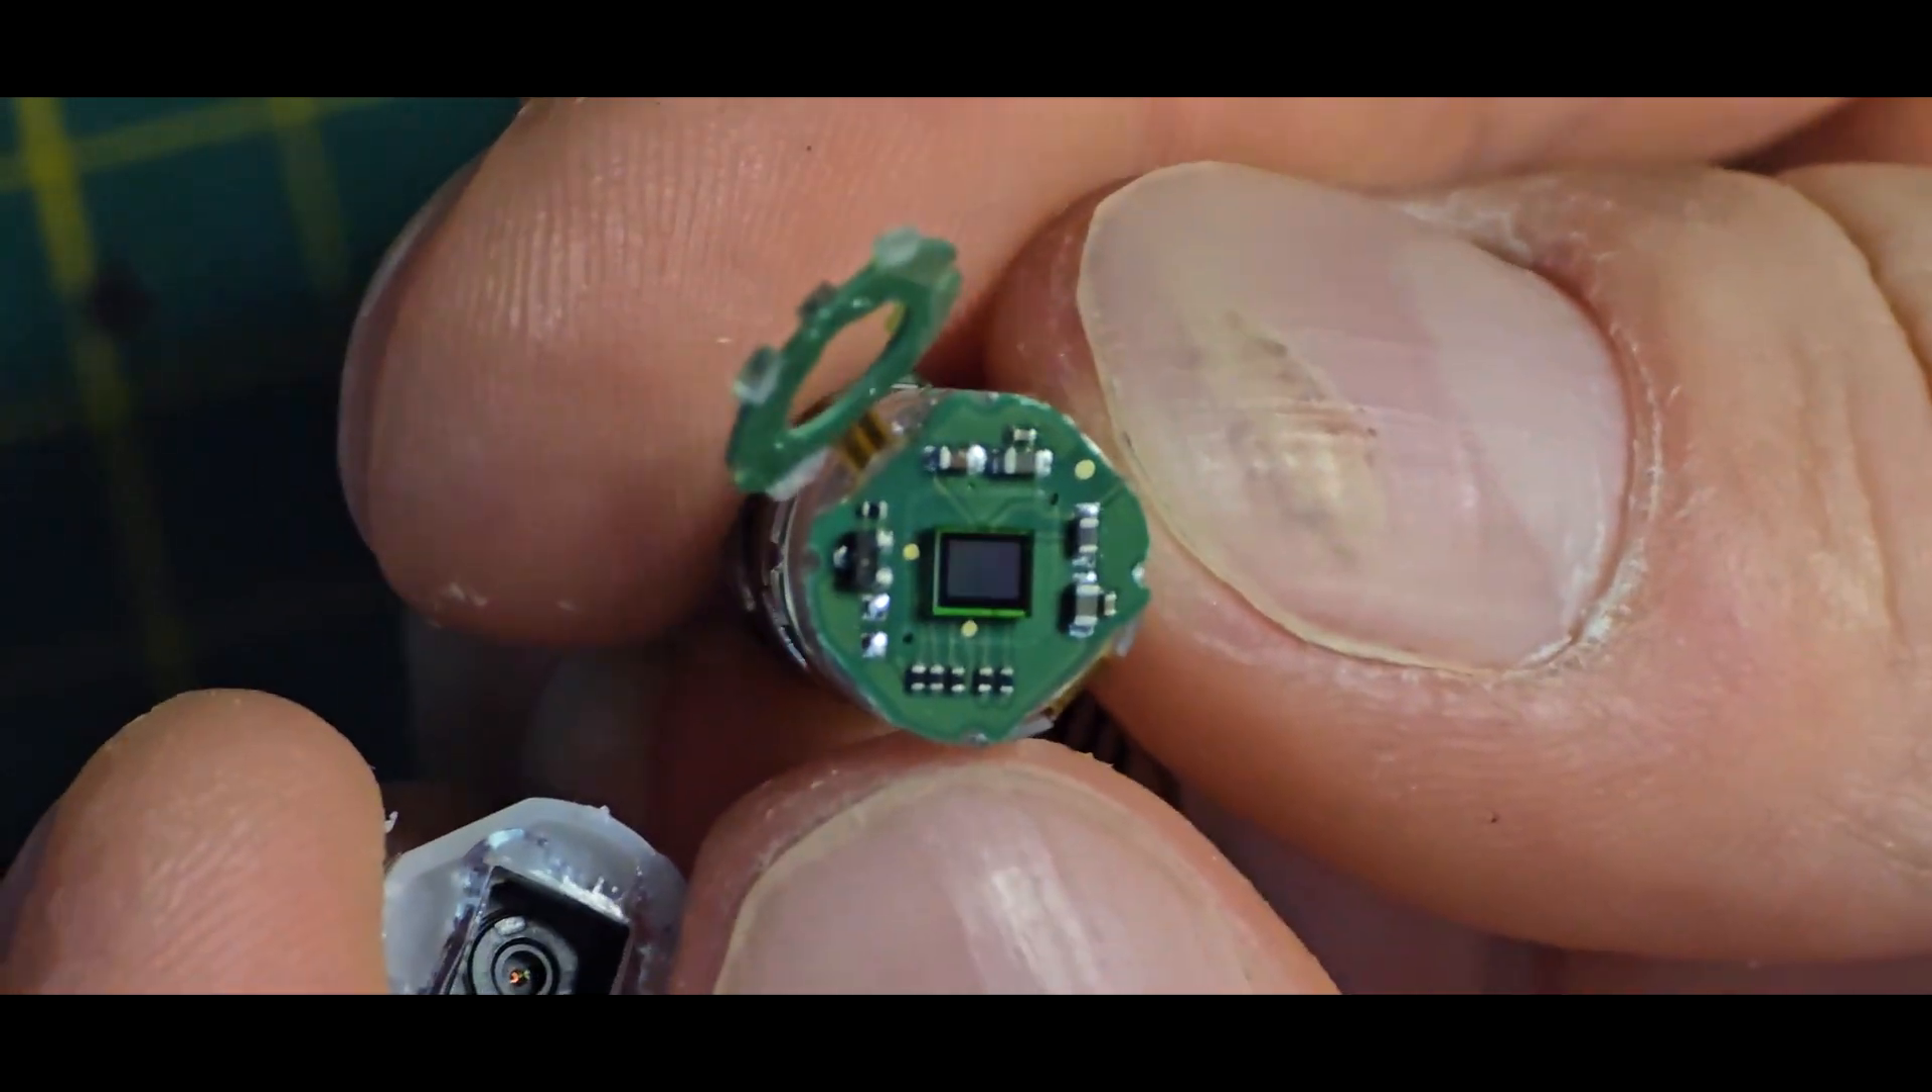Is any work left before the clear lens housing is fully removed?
No.